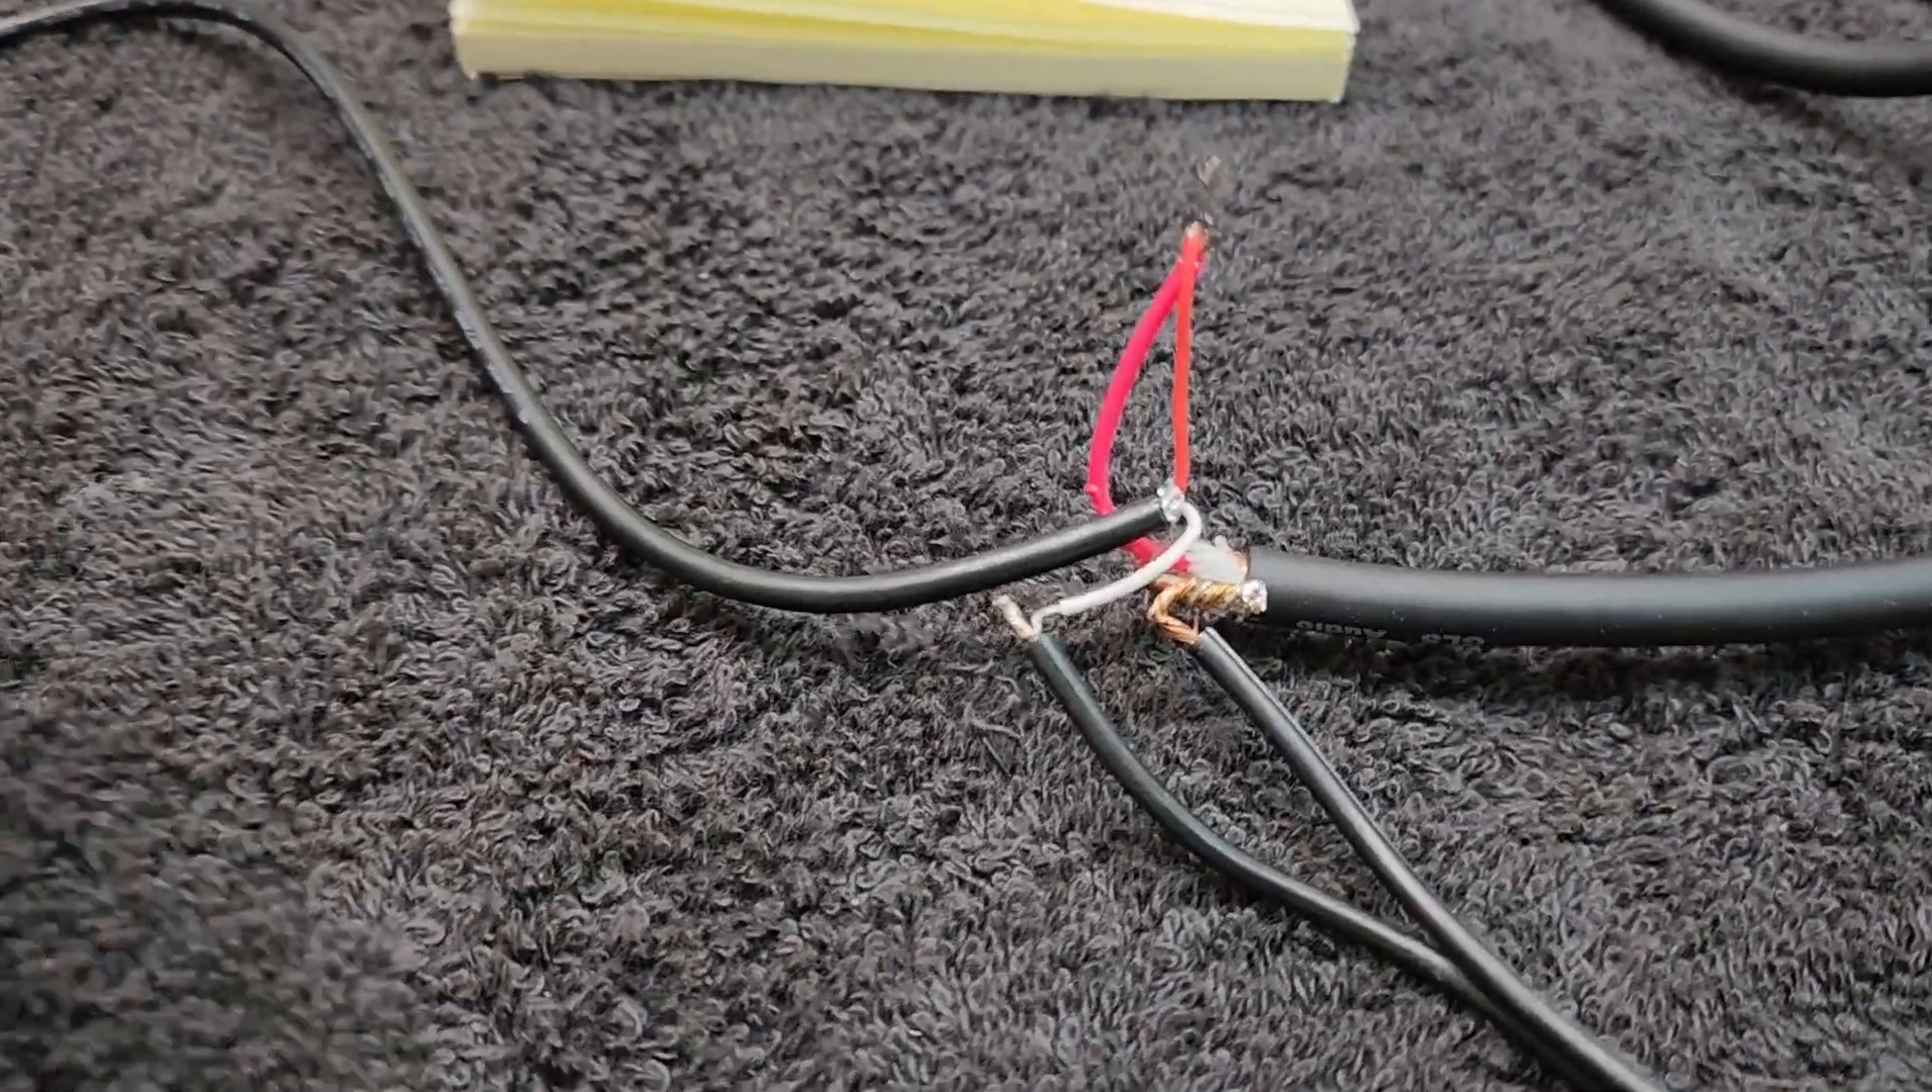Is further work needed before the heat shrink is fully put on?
Yes.